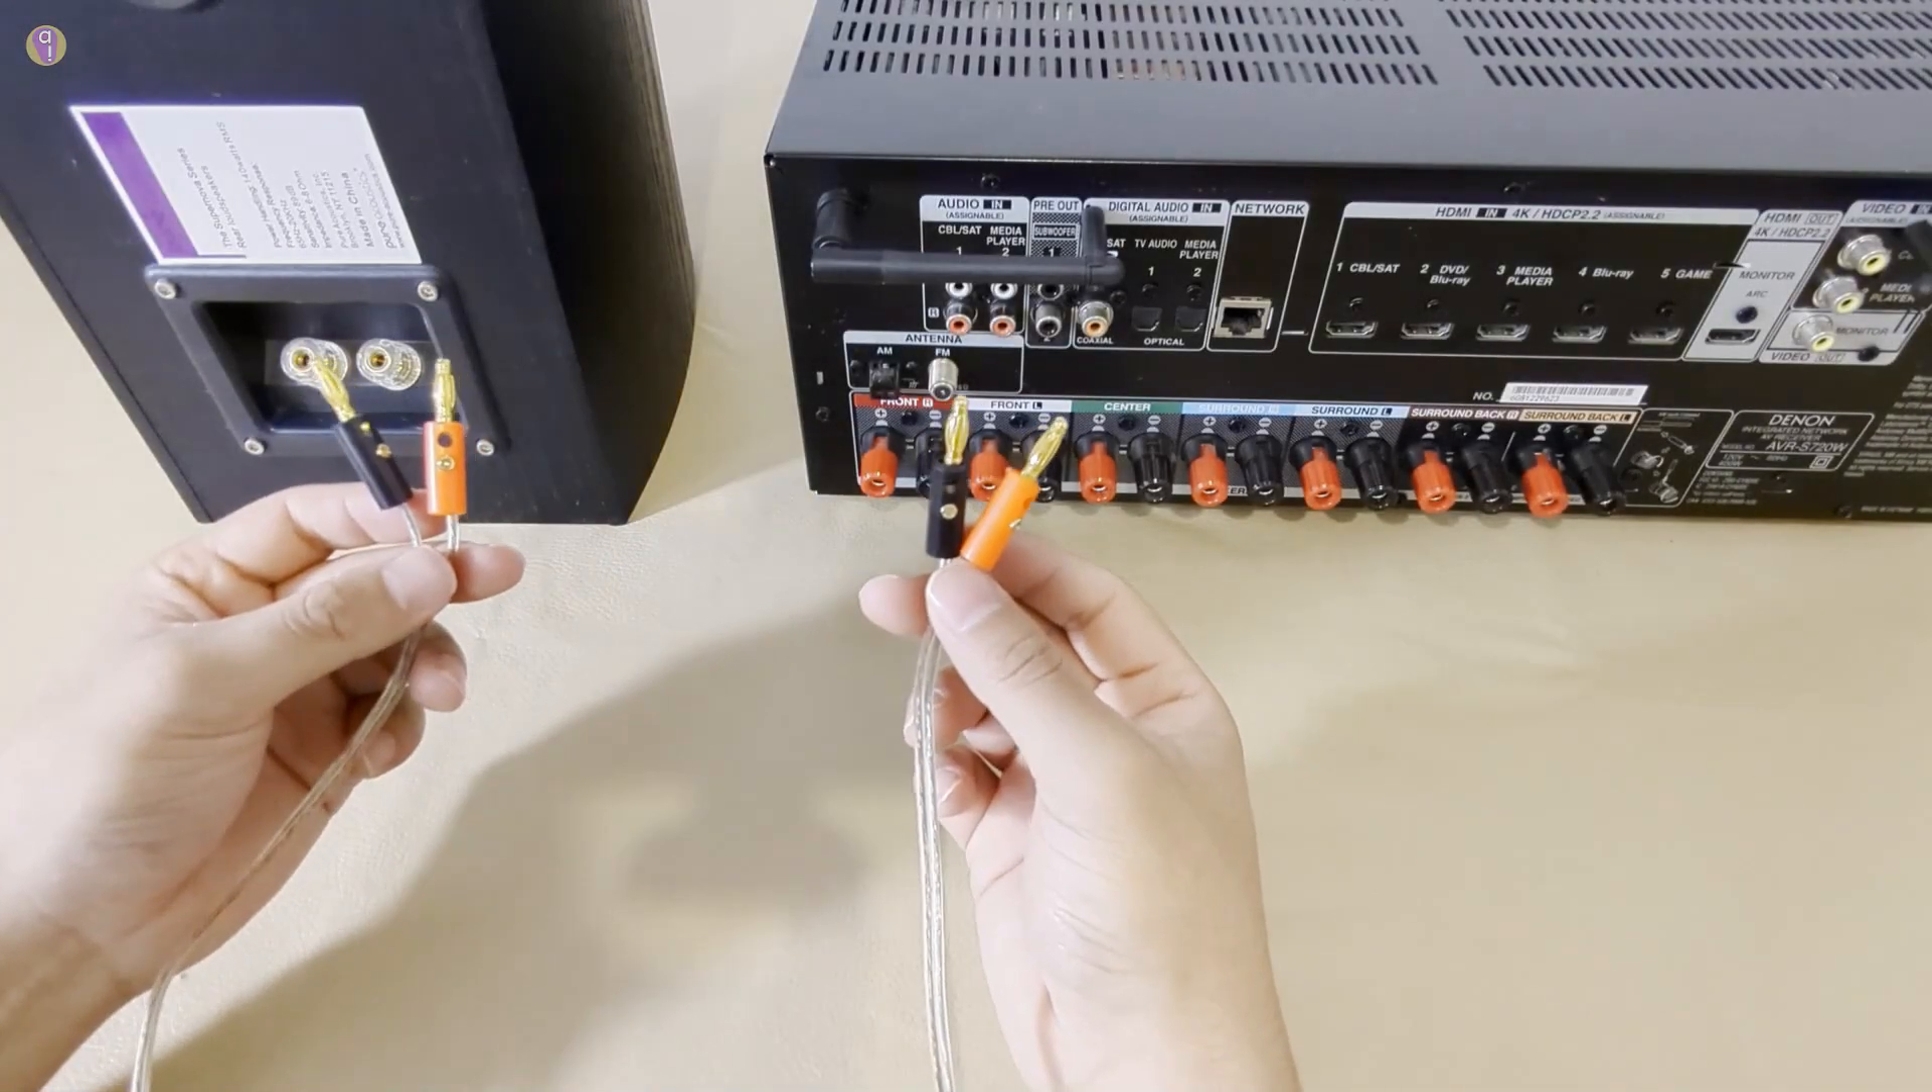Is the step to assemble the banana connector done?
Yes.